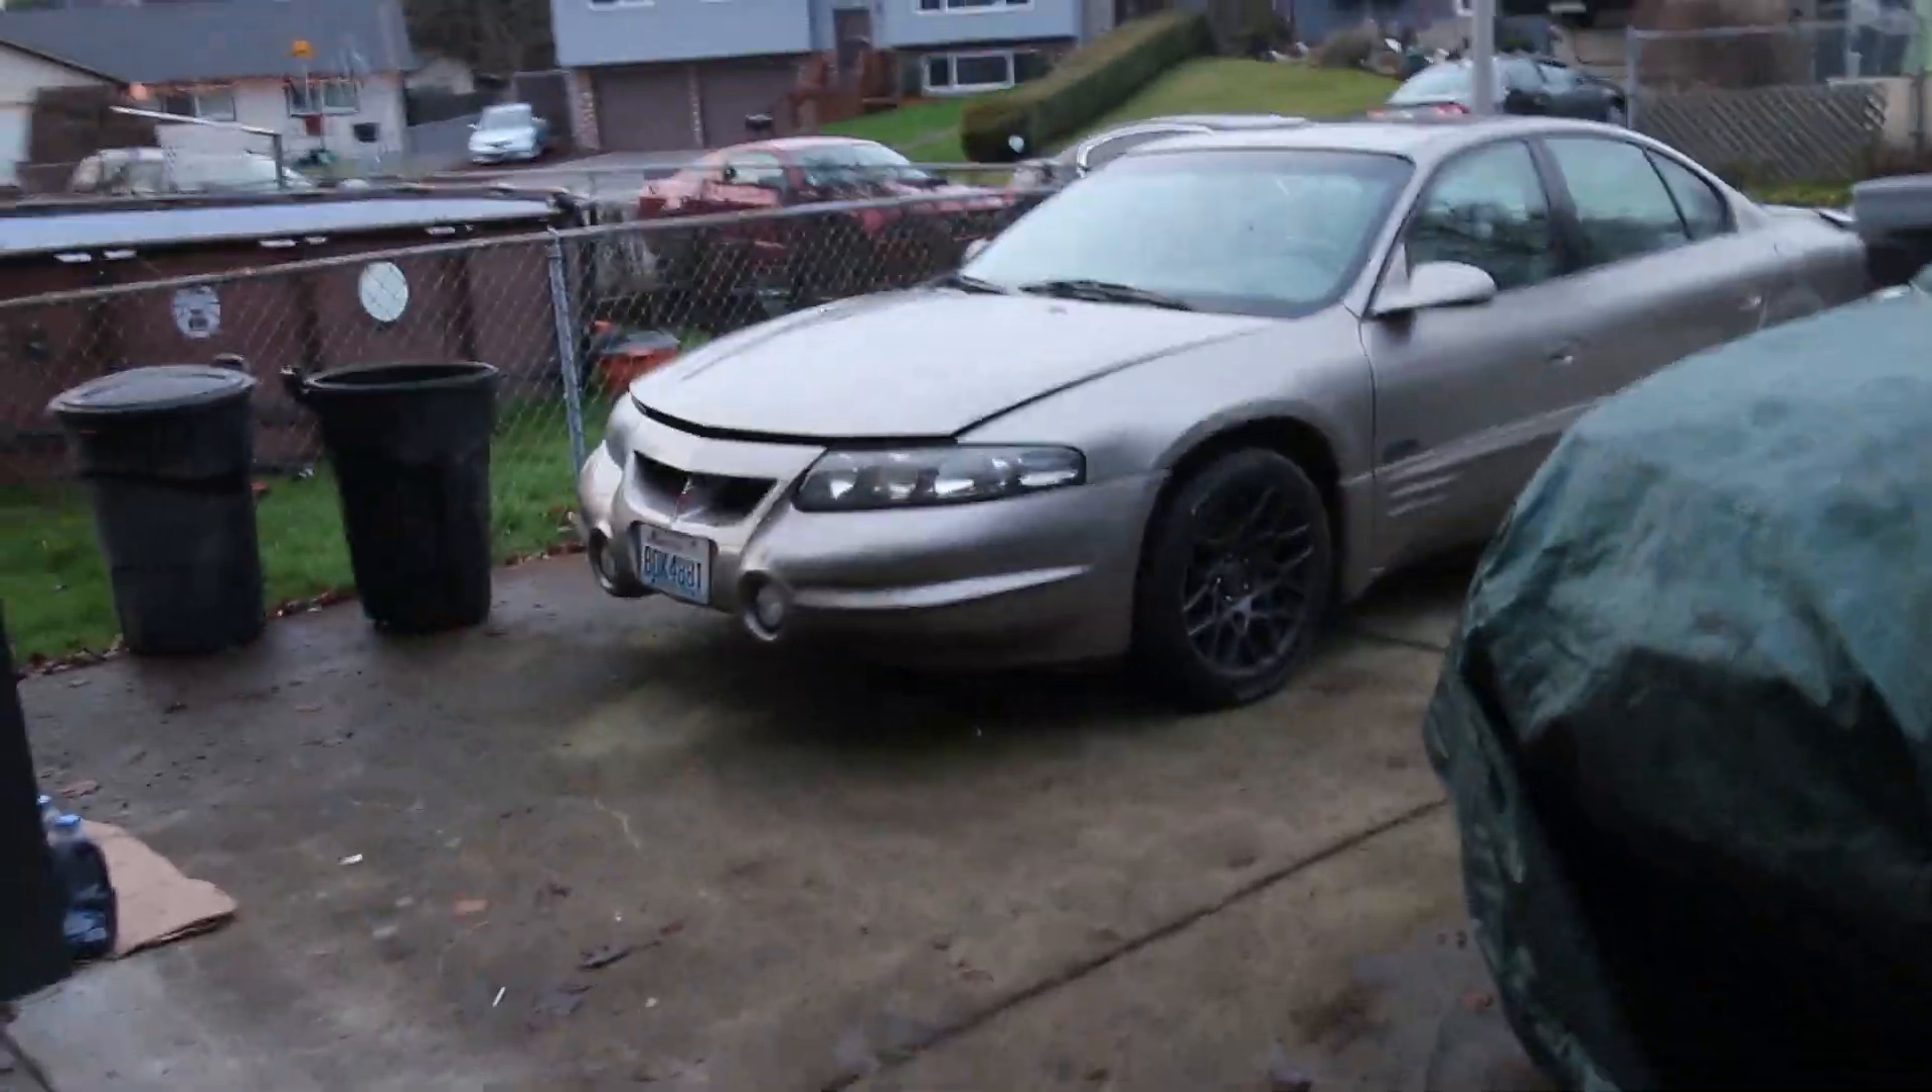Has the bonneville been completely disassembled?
No.